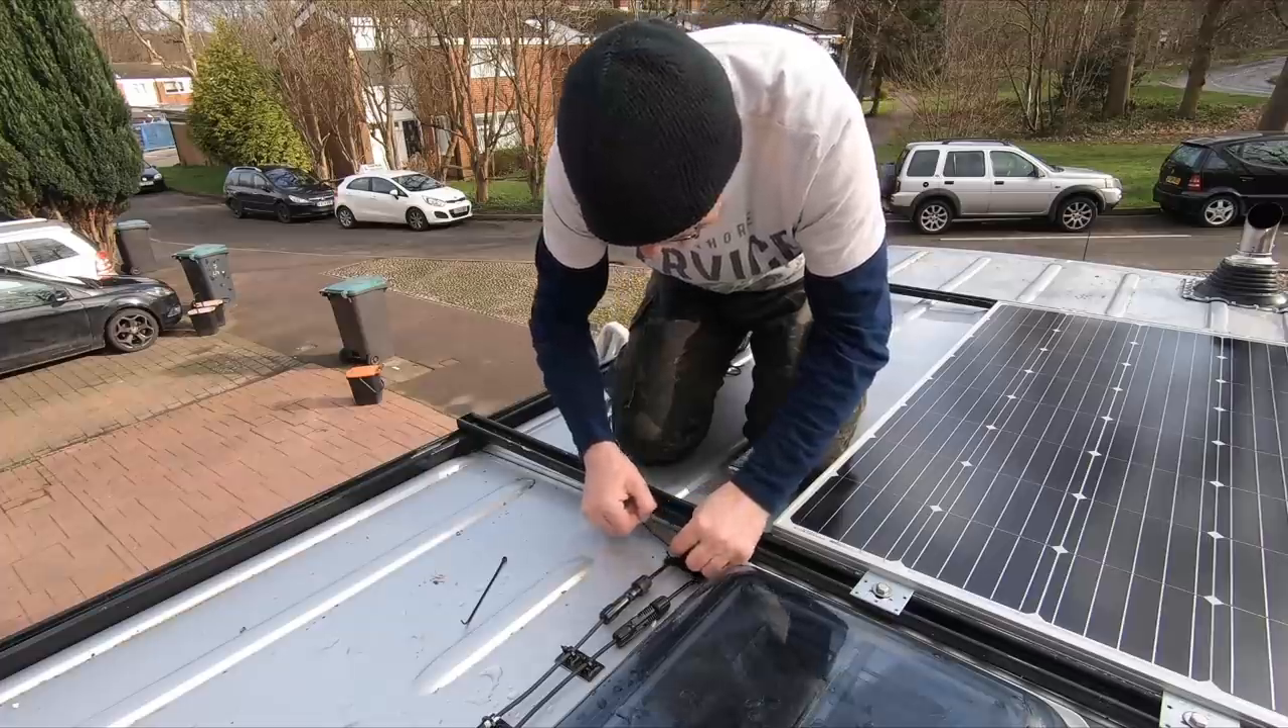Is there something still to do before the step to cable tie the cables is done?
Yes.